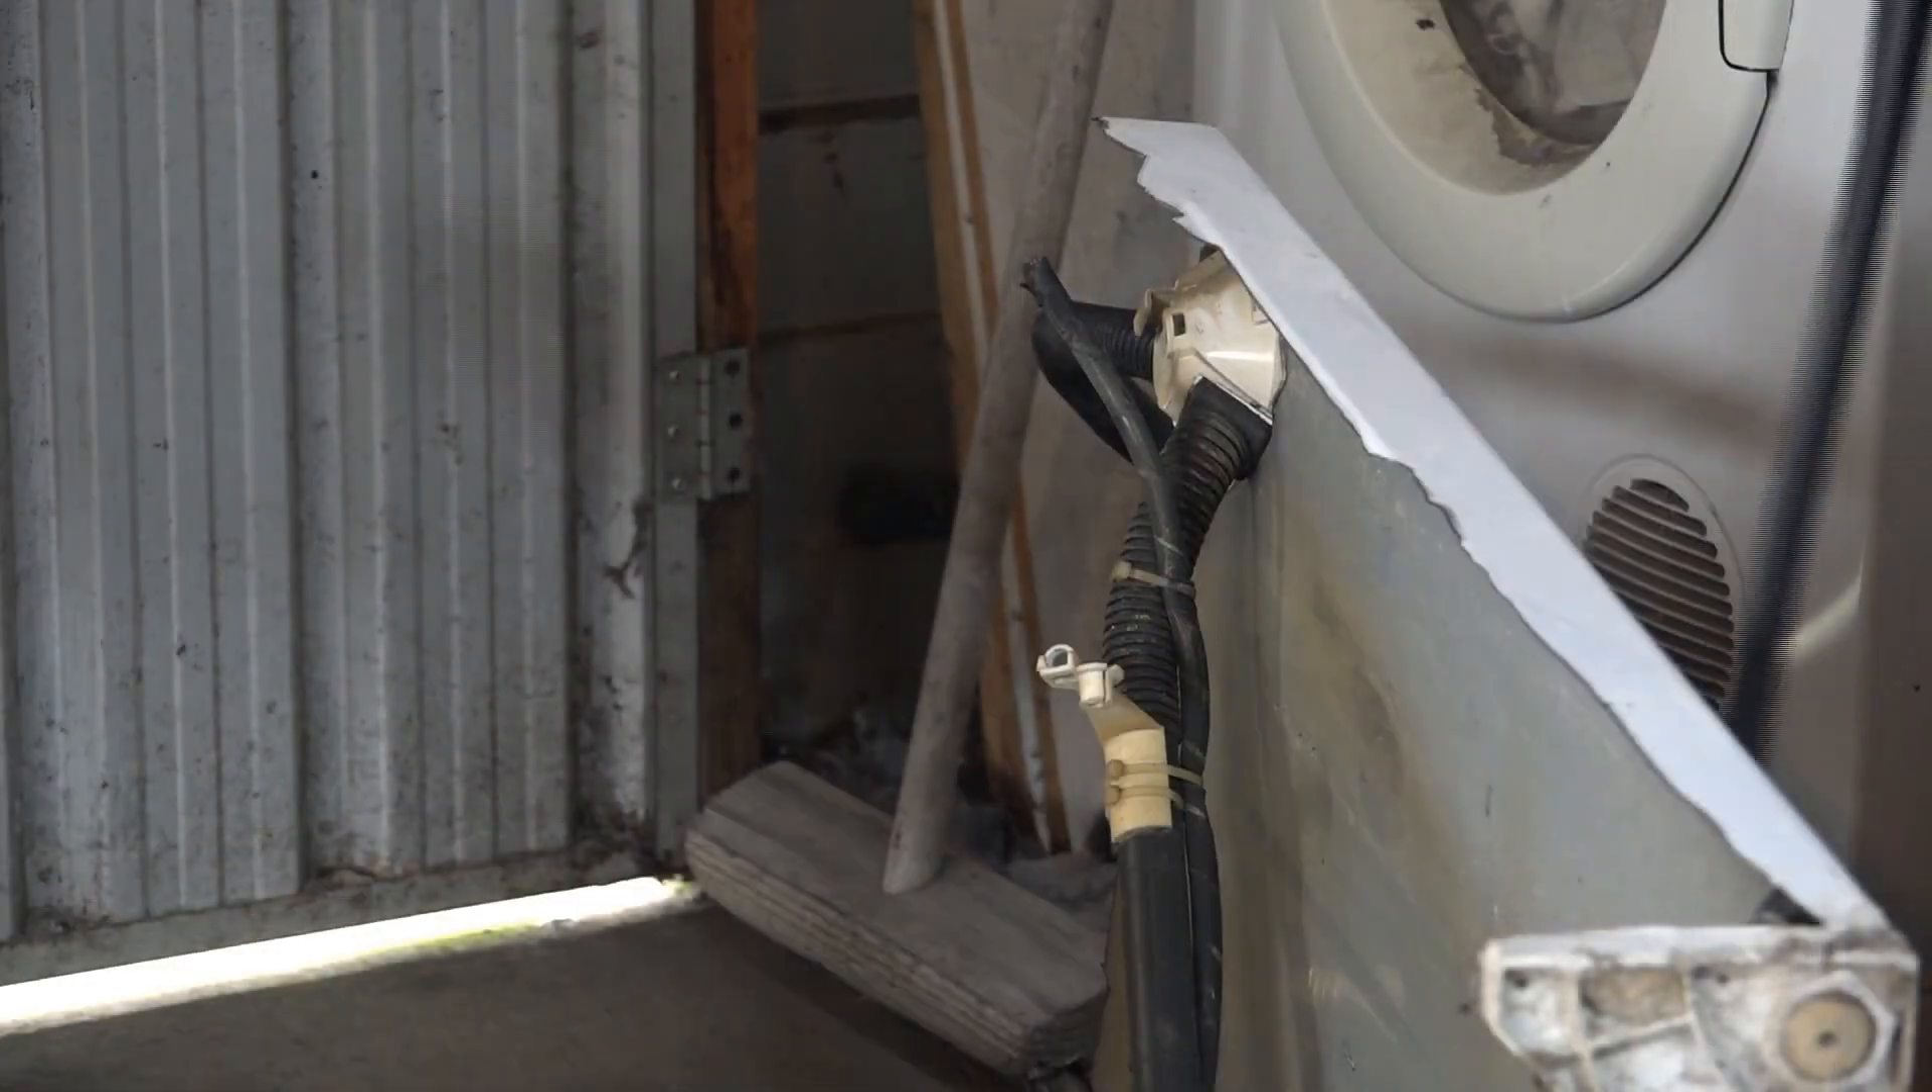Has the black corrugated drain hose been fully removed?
No.